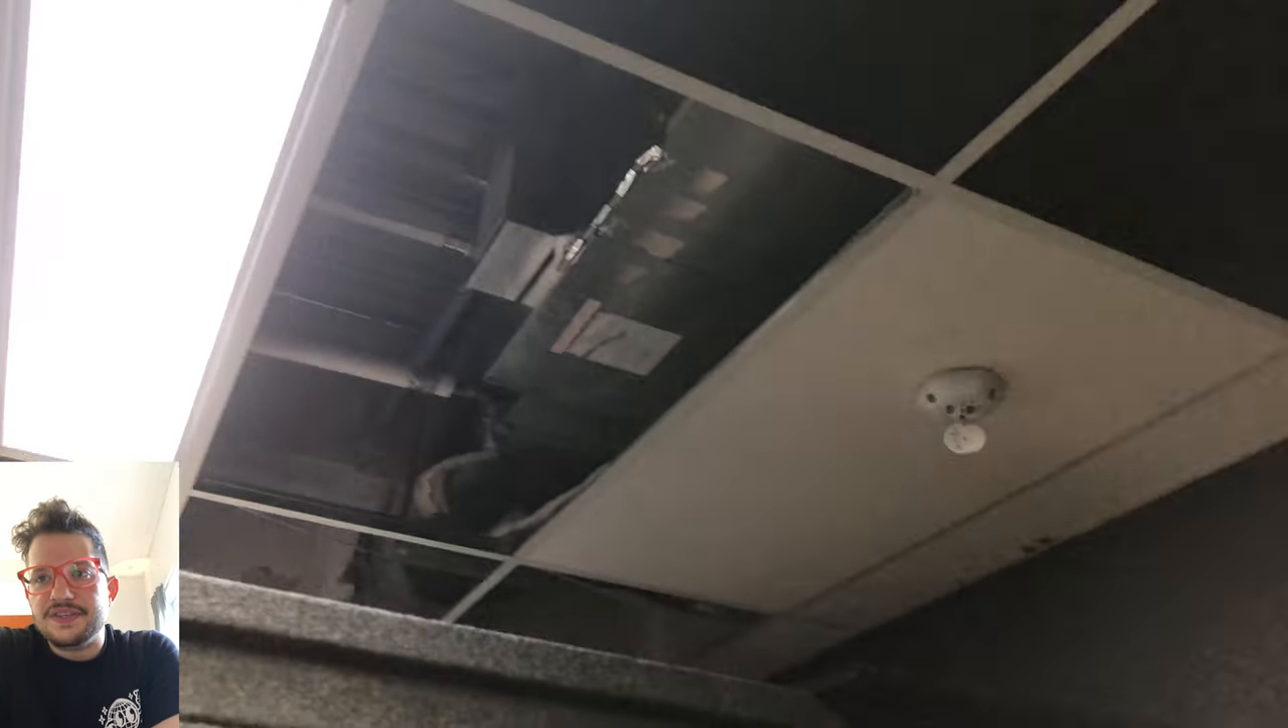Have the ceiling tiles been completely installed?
No.